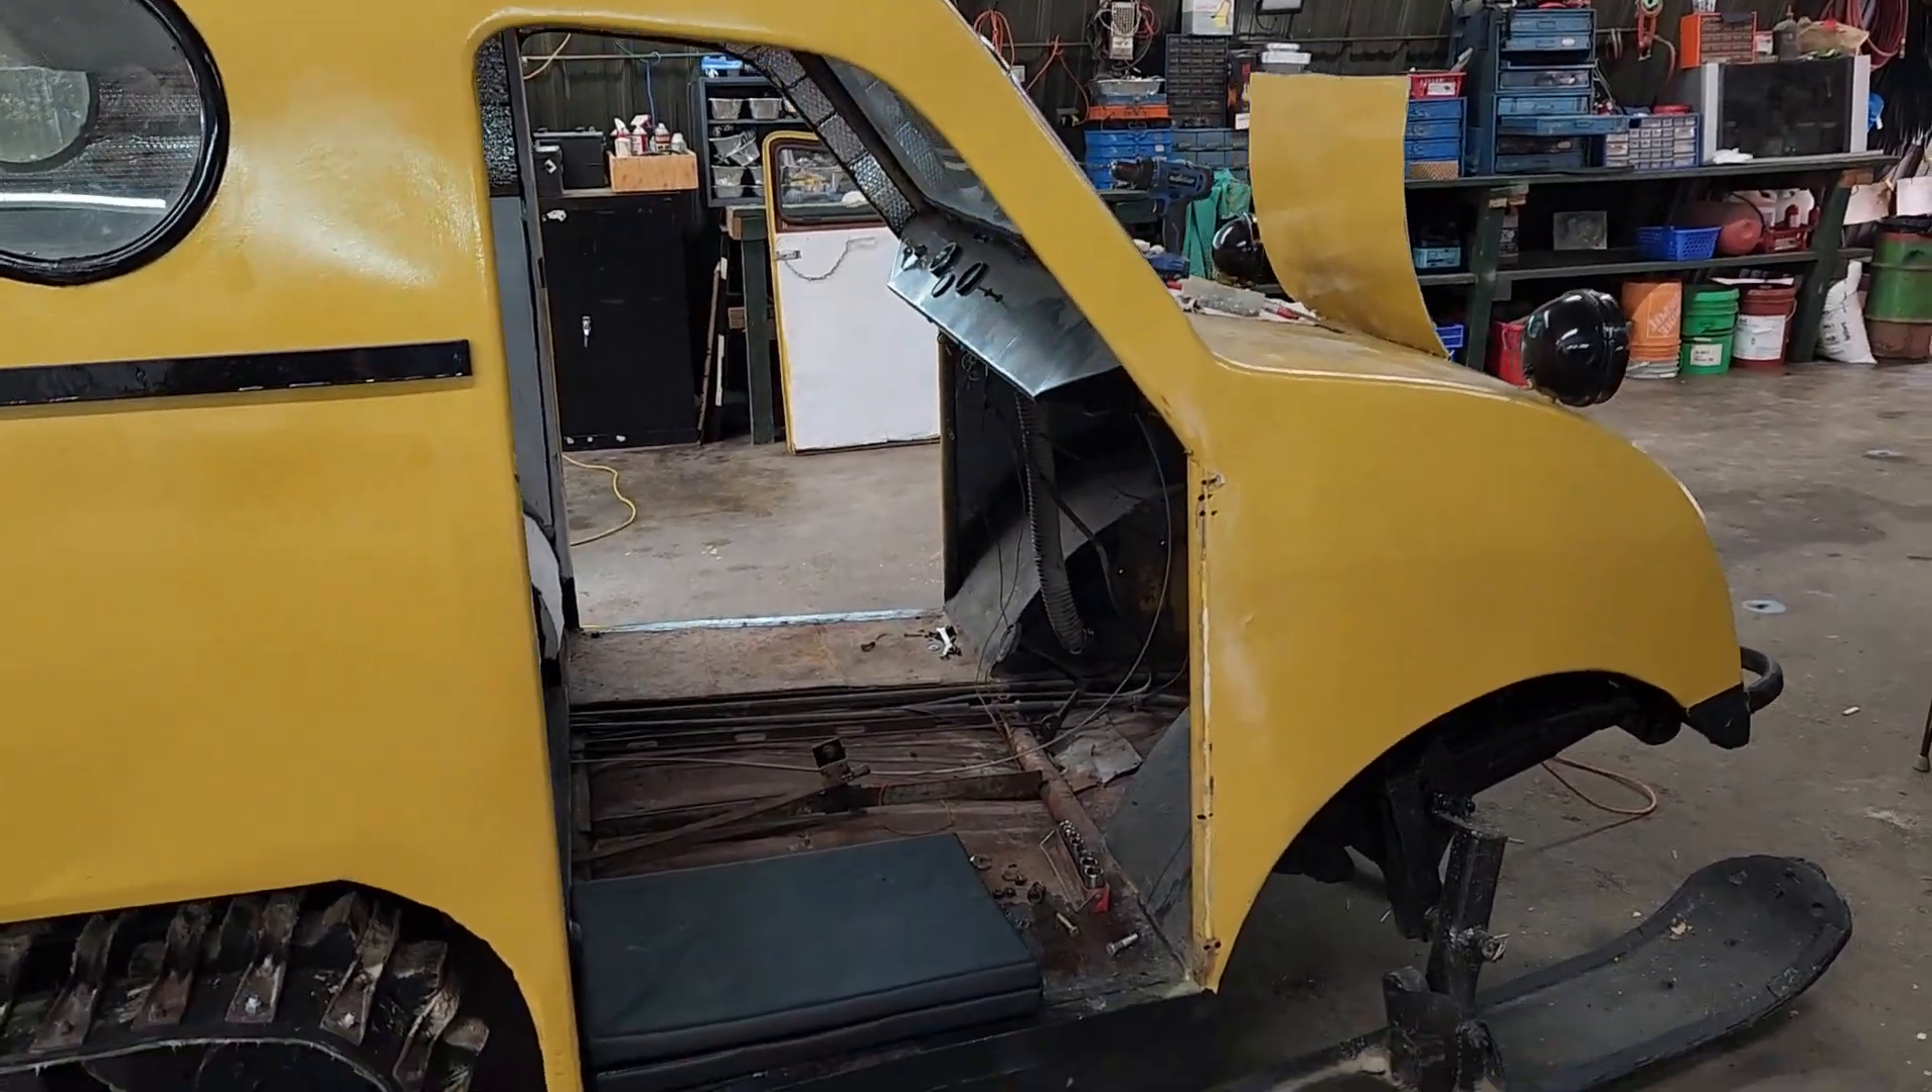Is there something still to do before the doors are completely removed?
No.